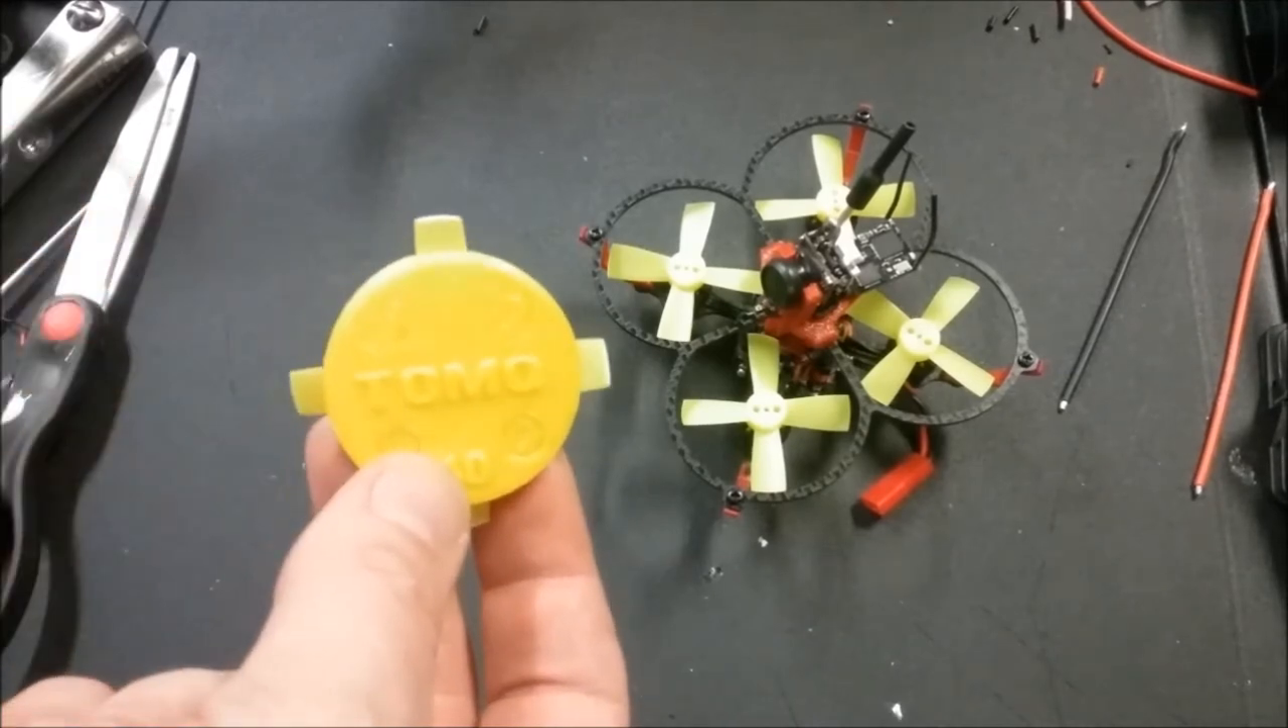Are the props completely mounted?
Yes.